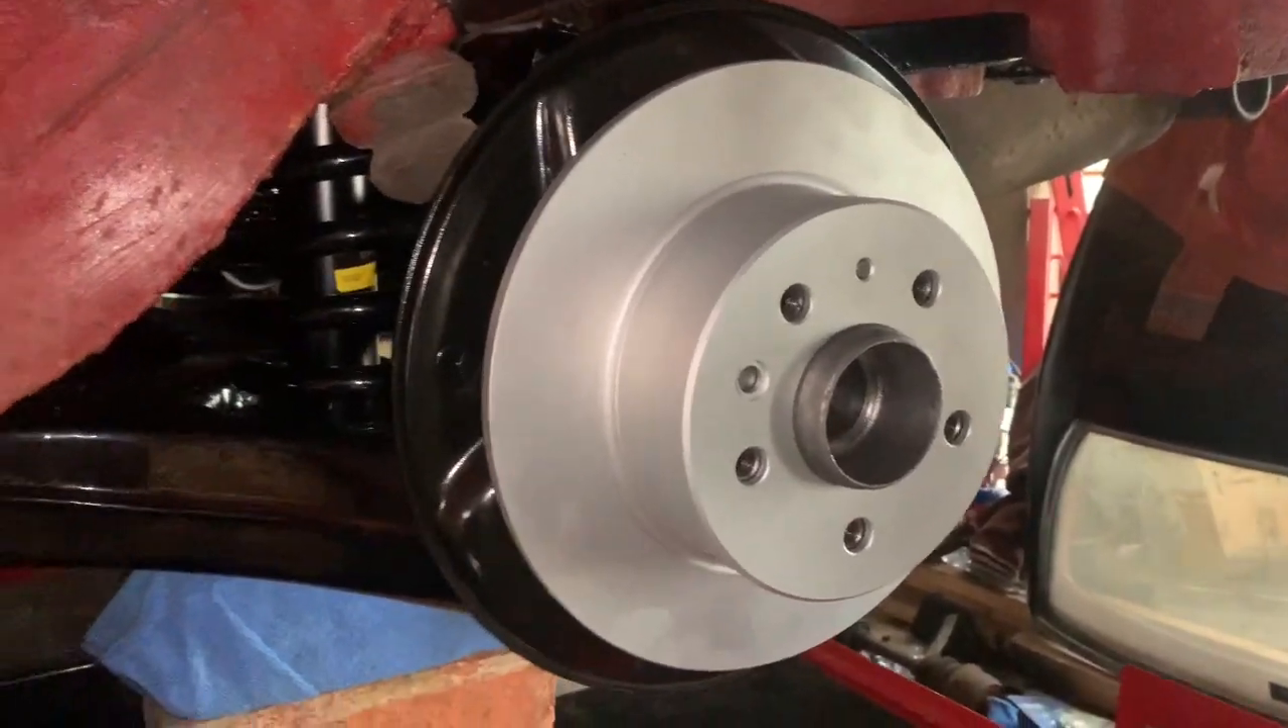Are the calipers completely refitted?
No.